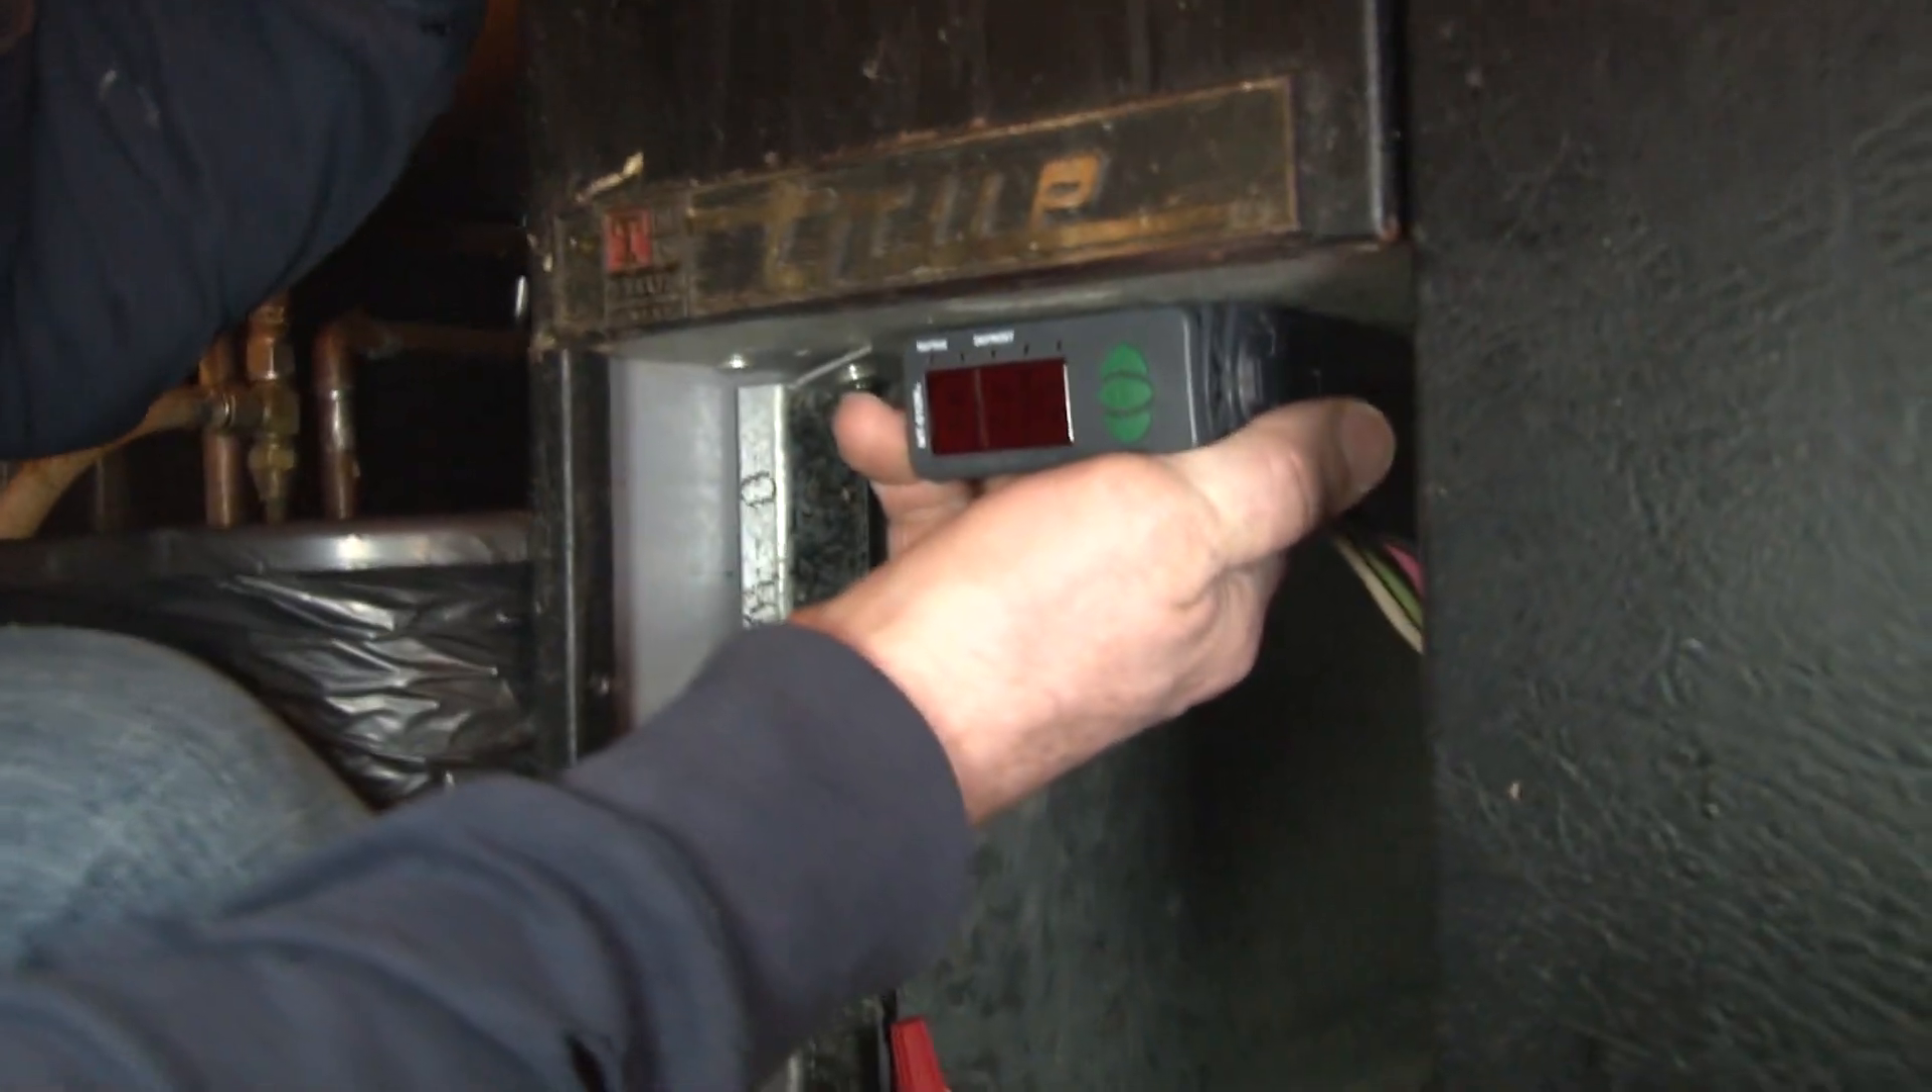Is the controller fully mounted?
No.